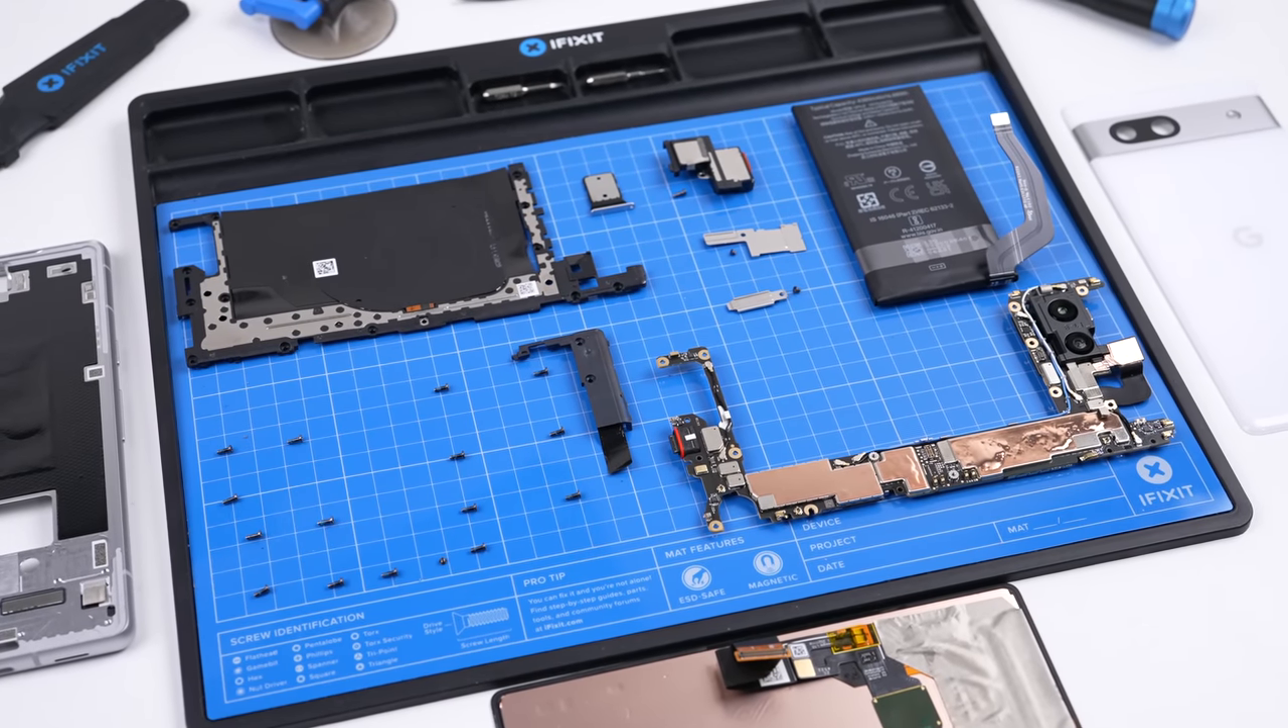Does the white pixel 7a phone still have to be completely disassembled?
No.